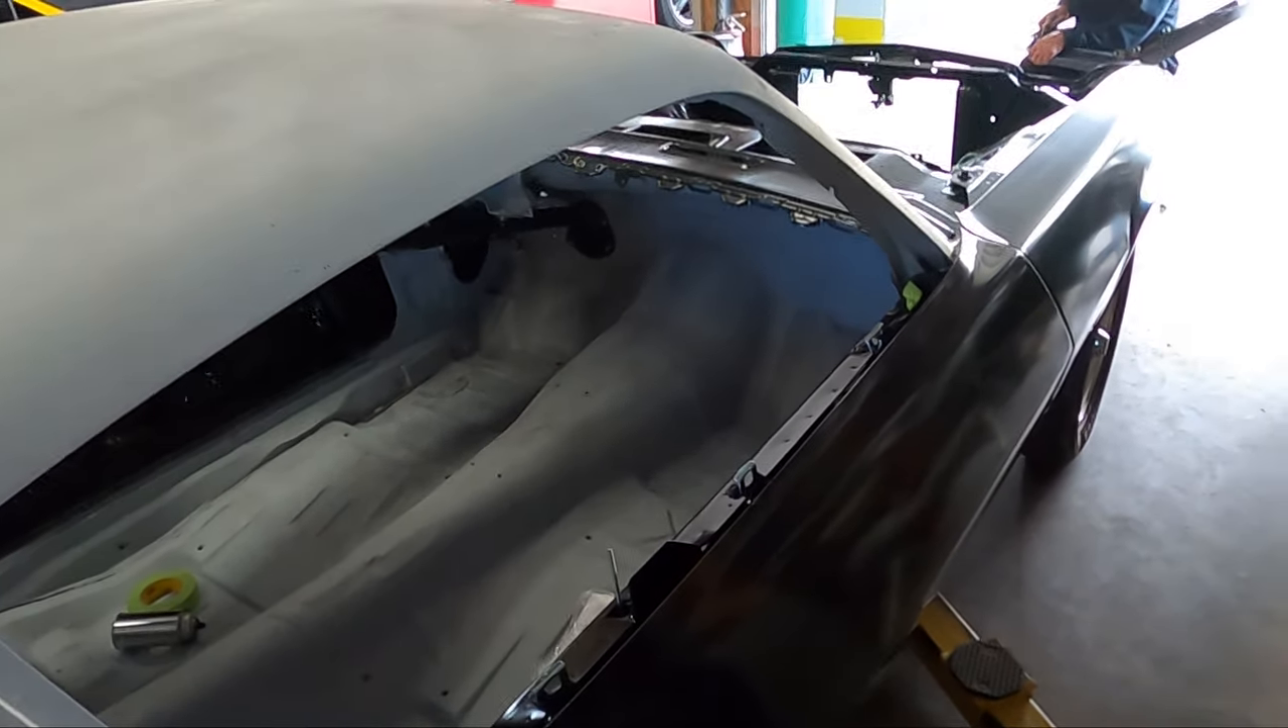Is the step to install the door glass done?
No.